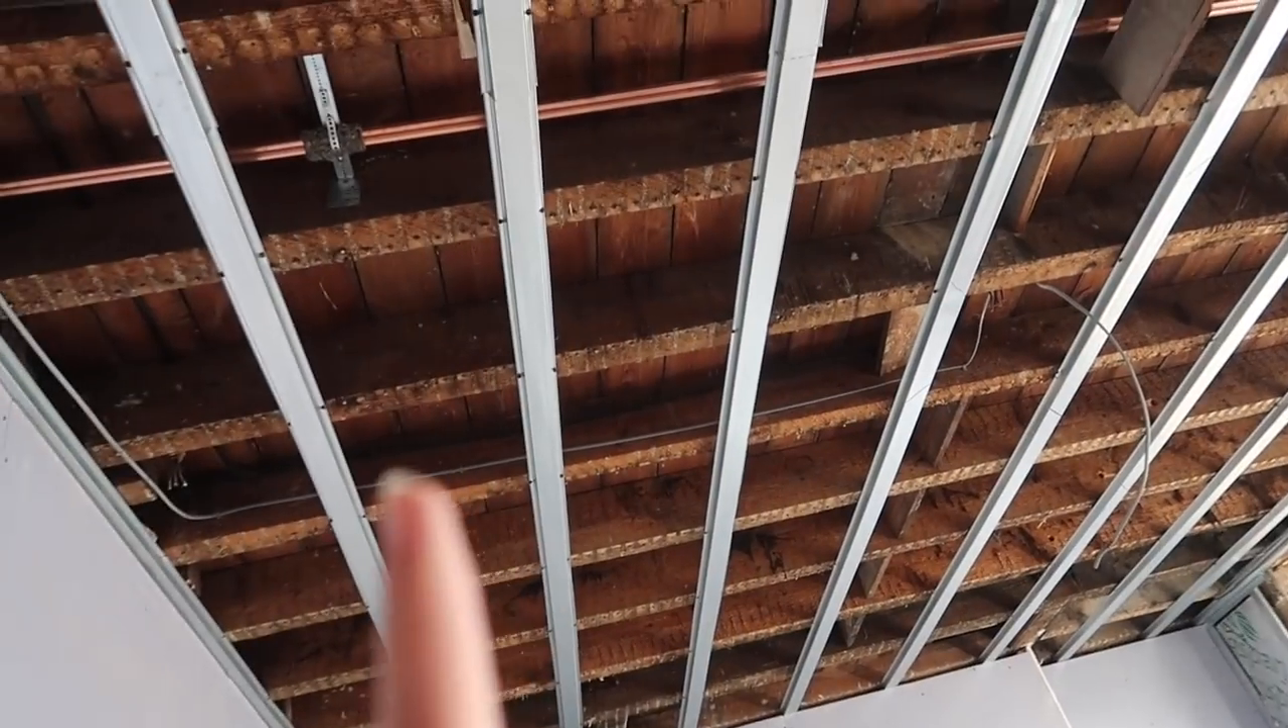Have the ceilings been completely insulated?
No.